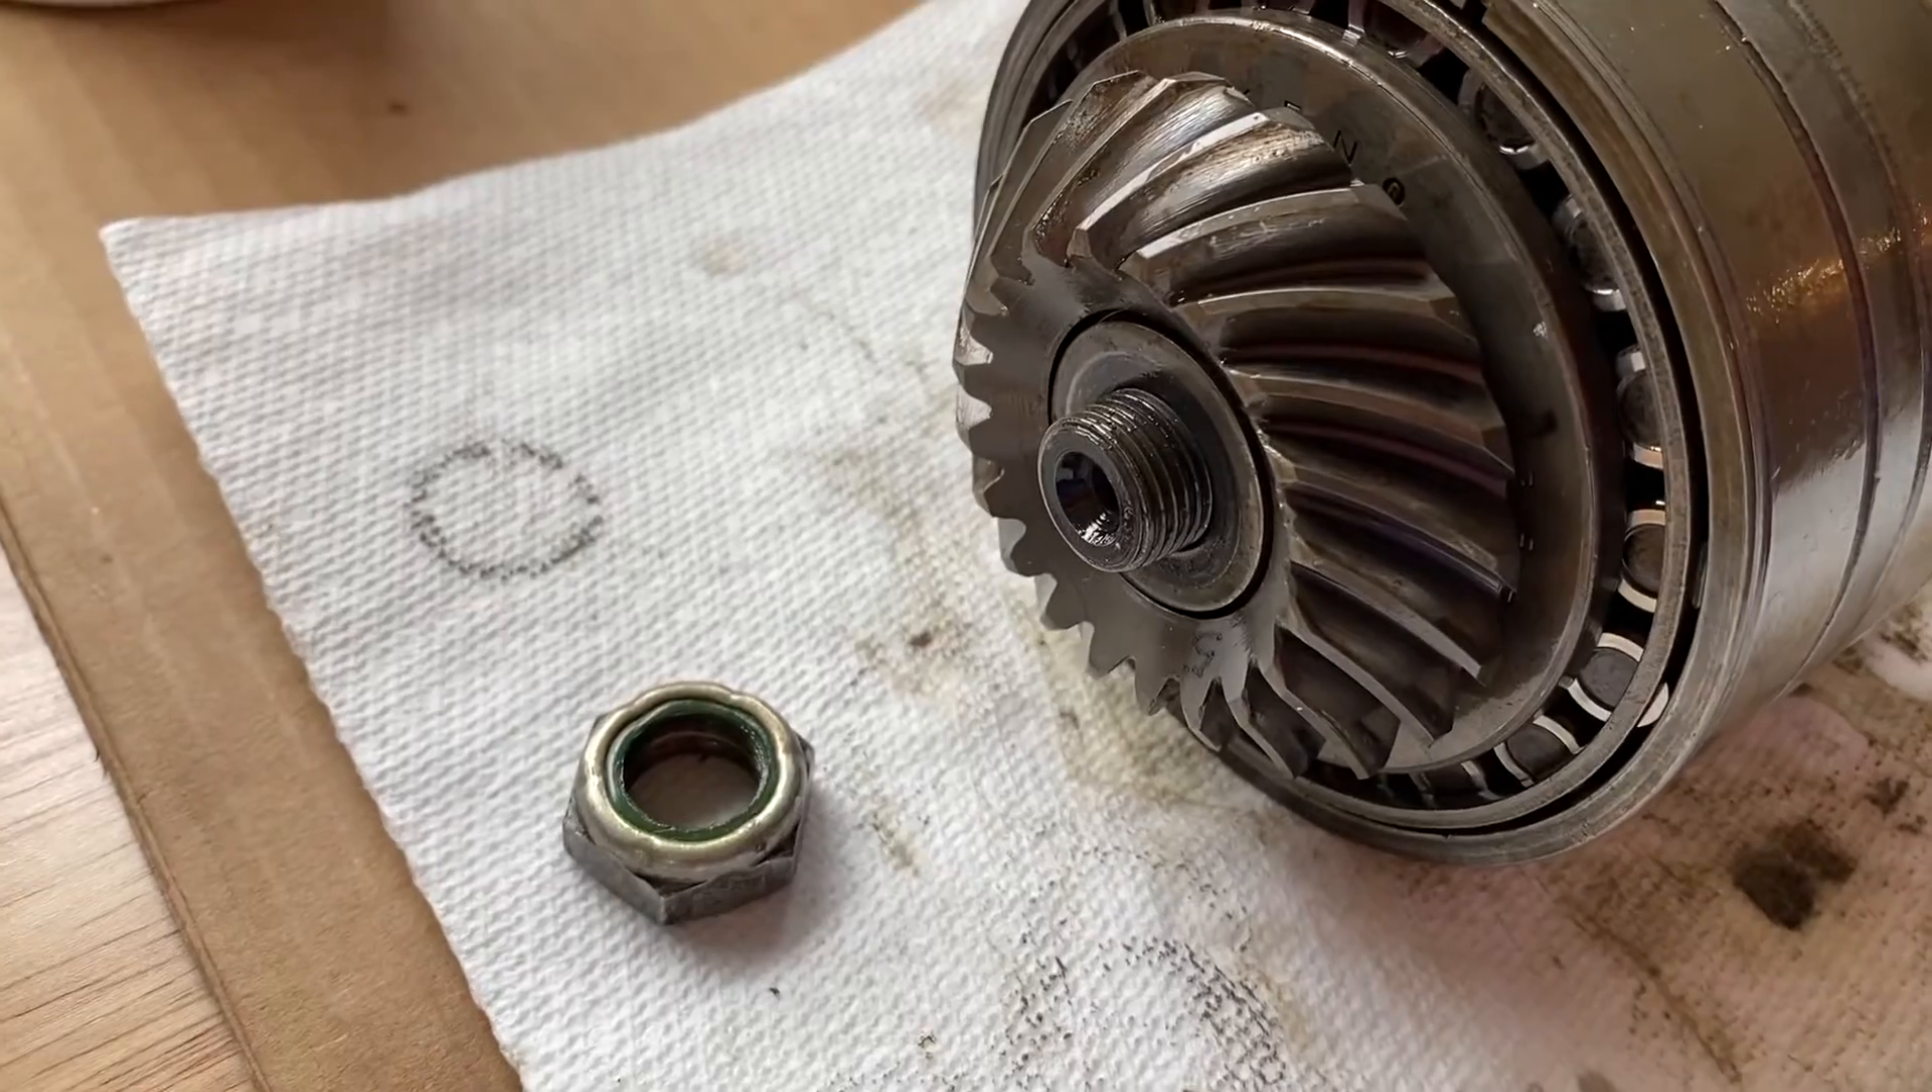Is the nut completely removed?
Yes.